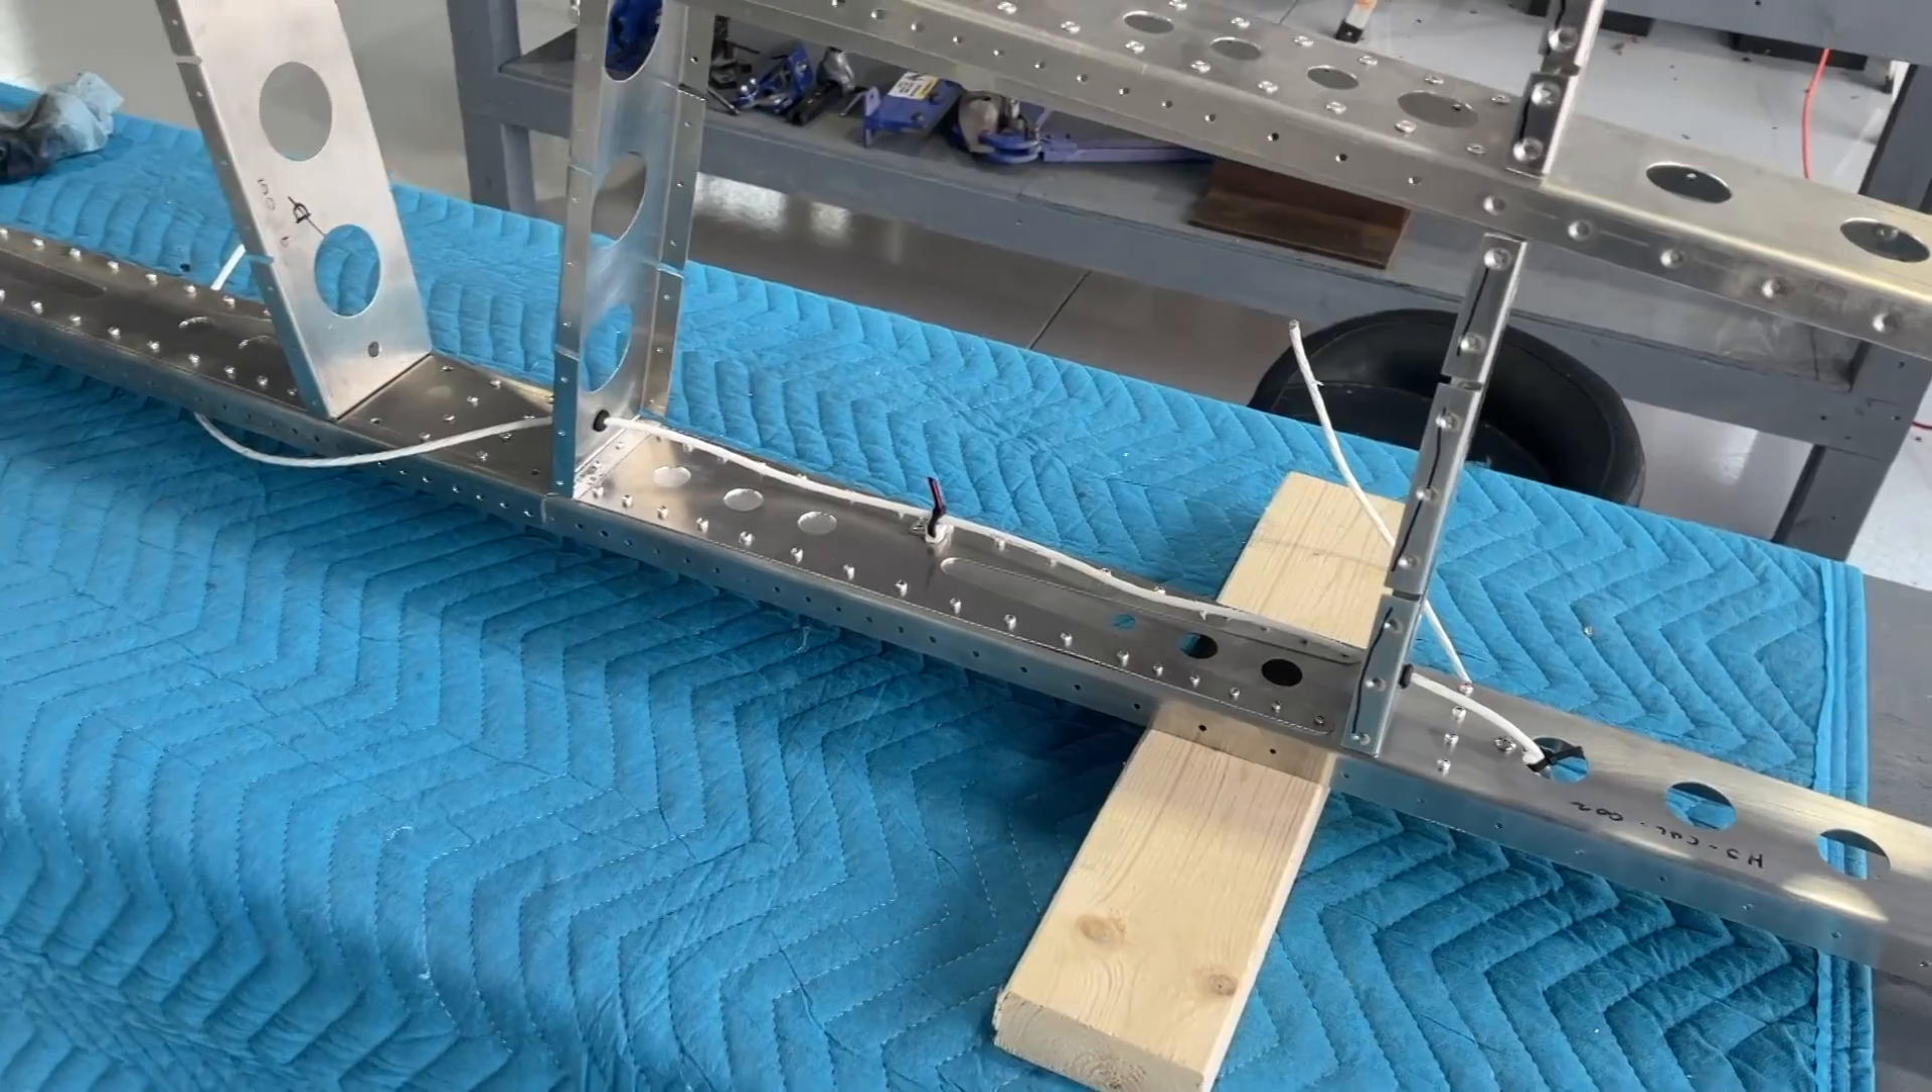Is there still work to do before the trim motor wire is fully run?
No.